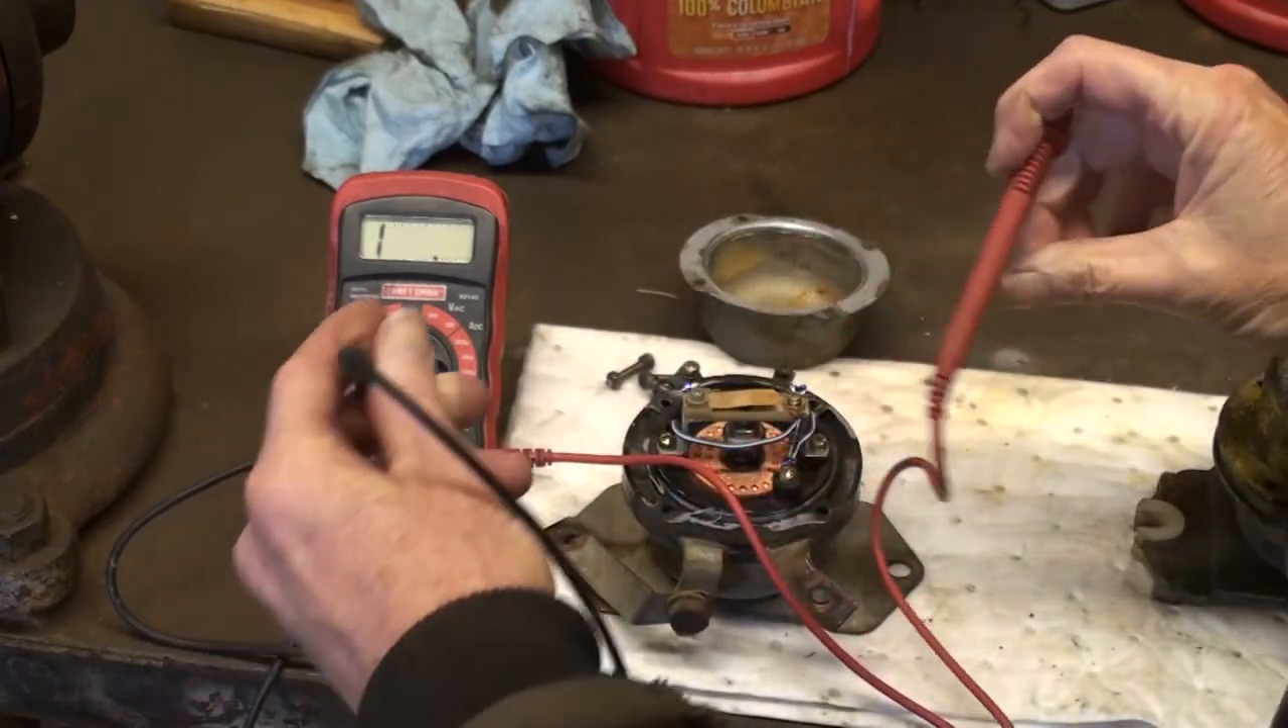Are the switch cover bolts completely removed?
Yes.